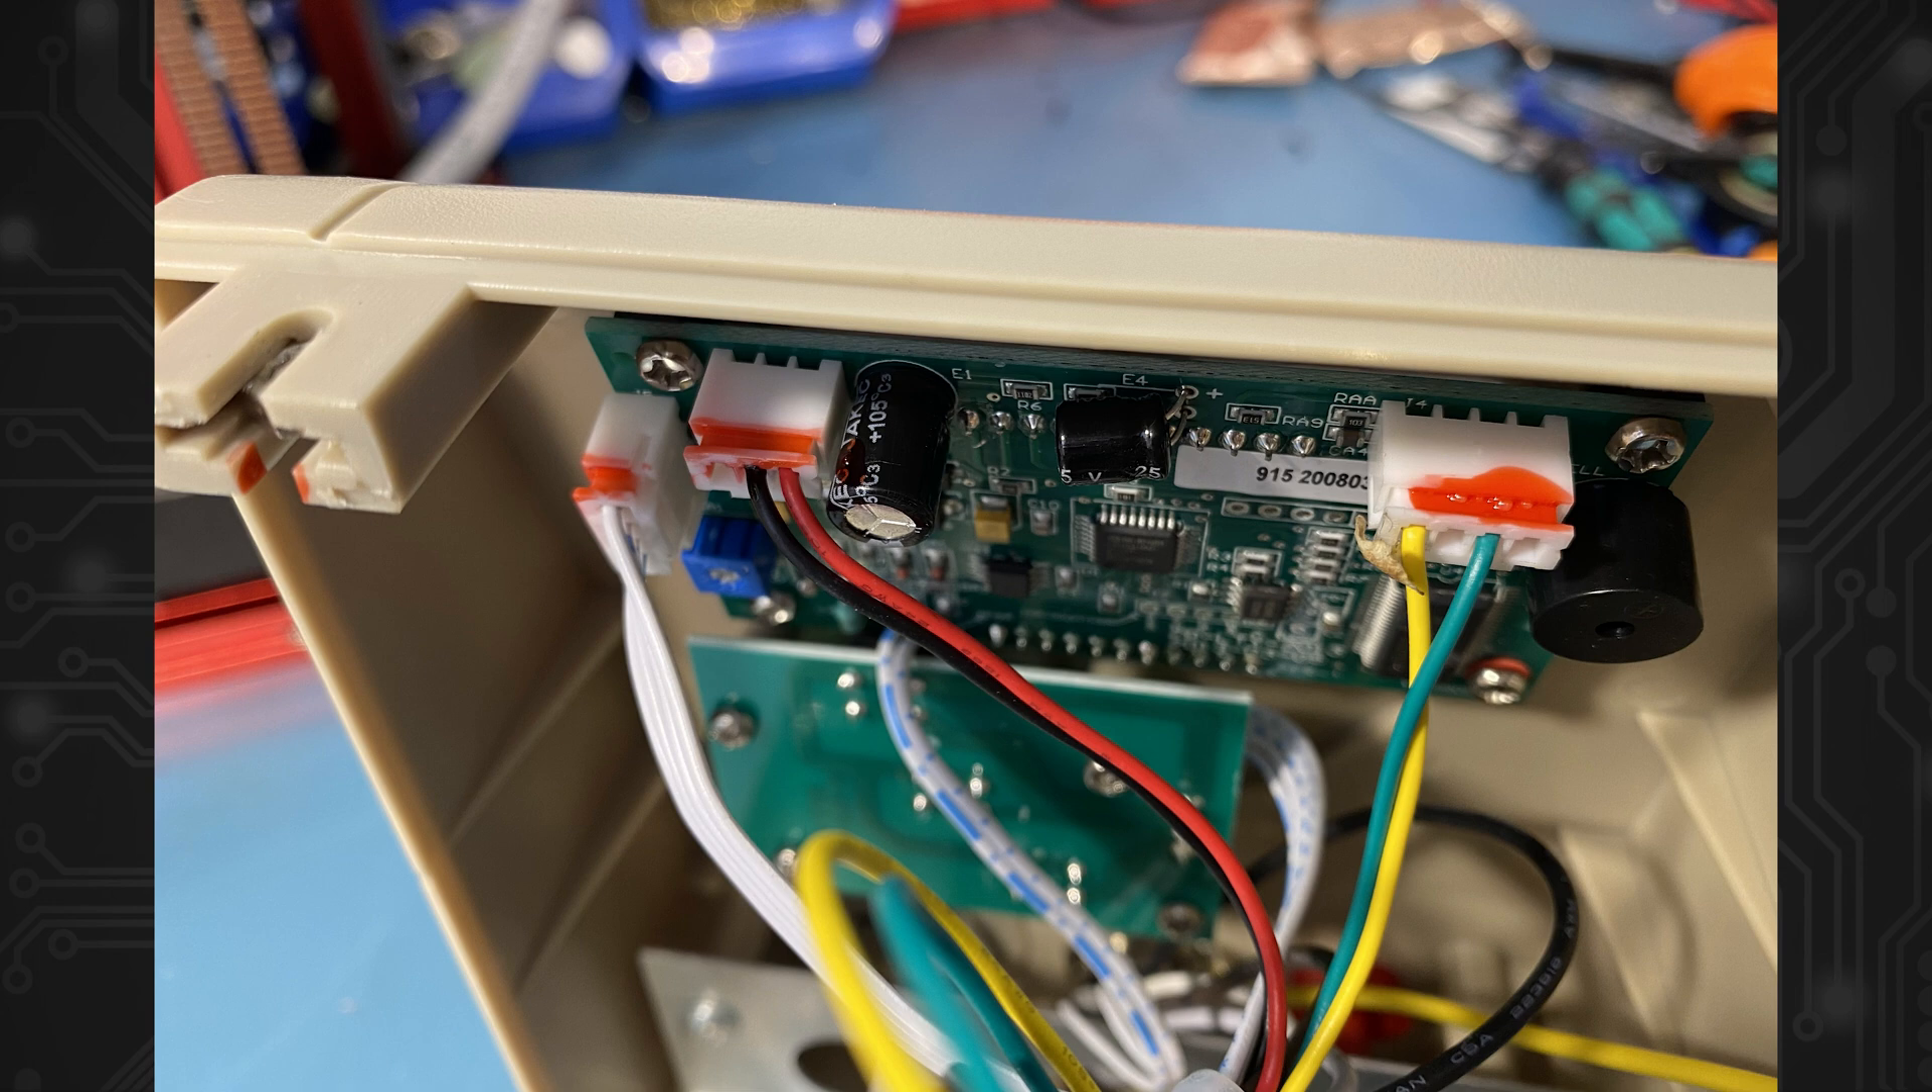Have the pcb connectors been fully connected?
Yes.